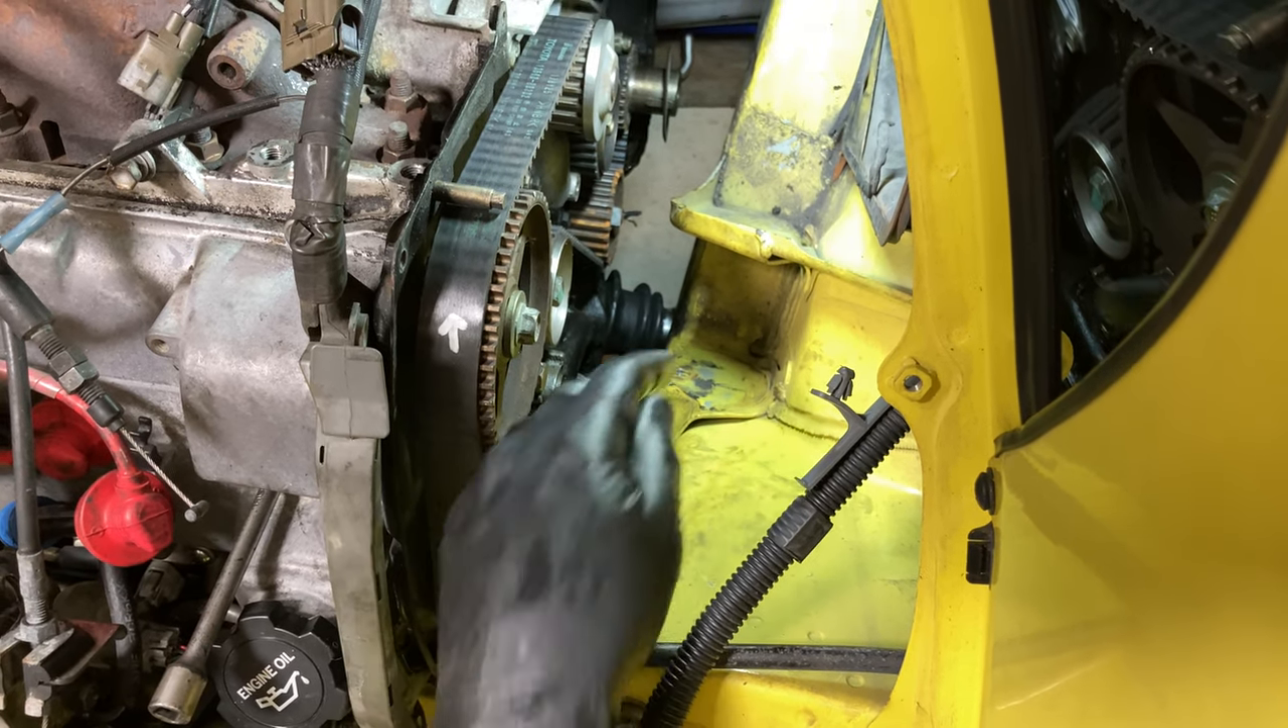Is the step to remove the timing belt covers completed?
Yes.